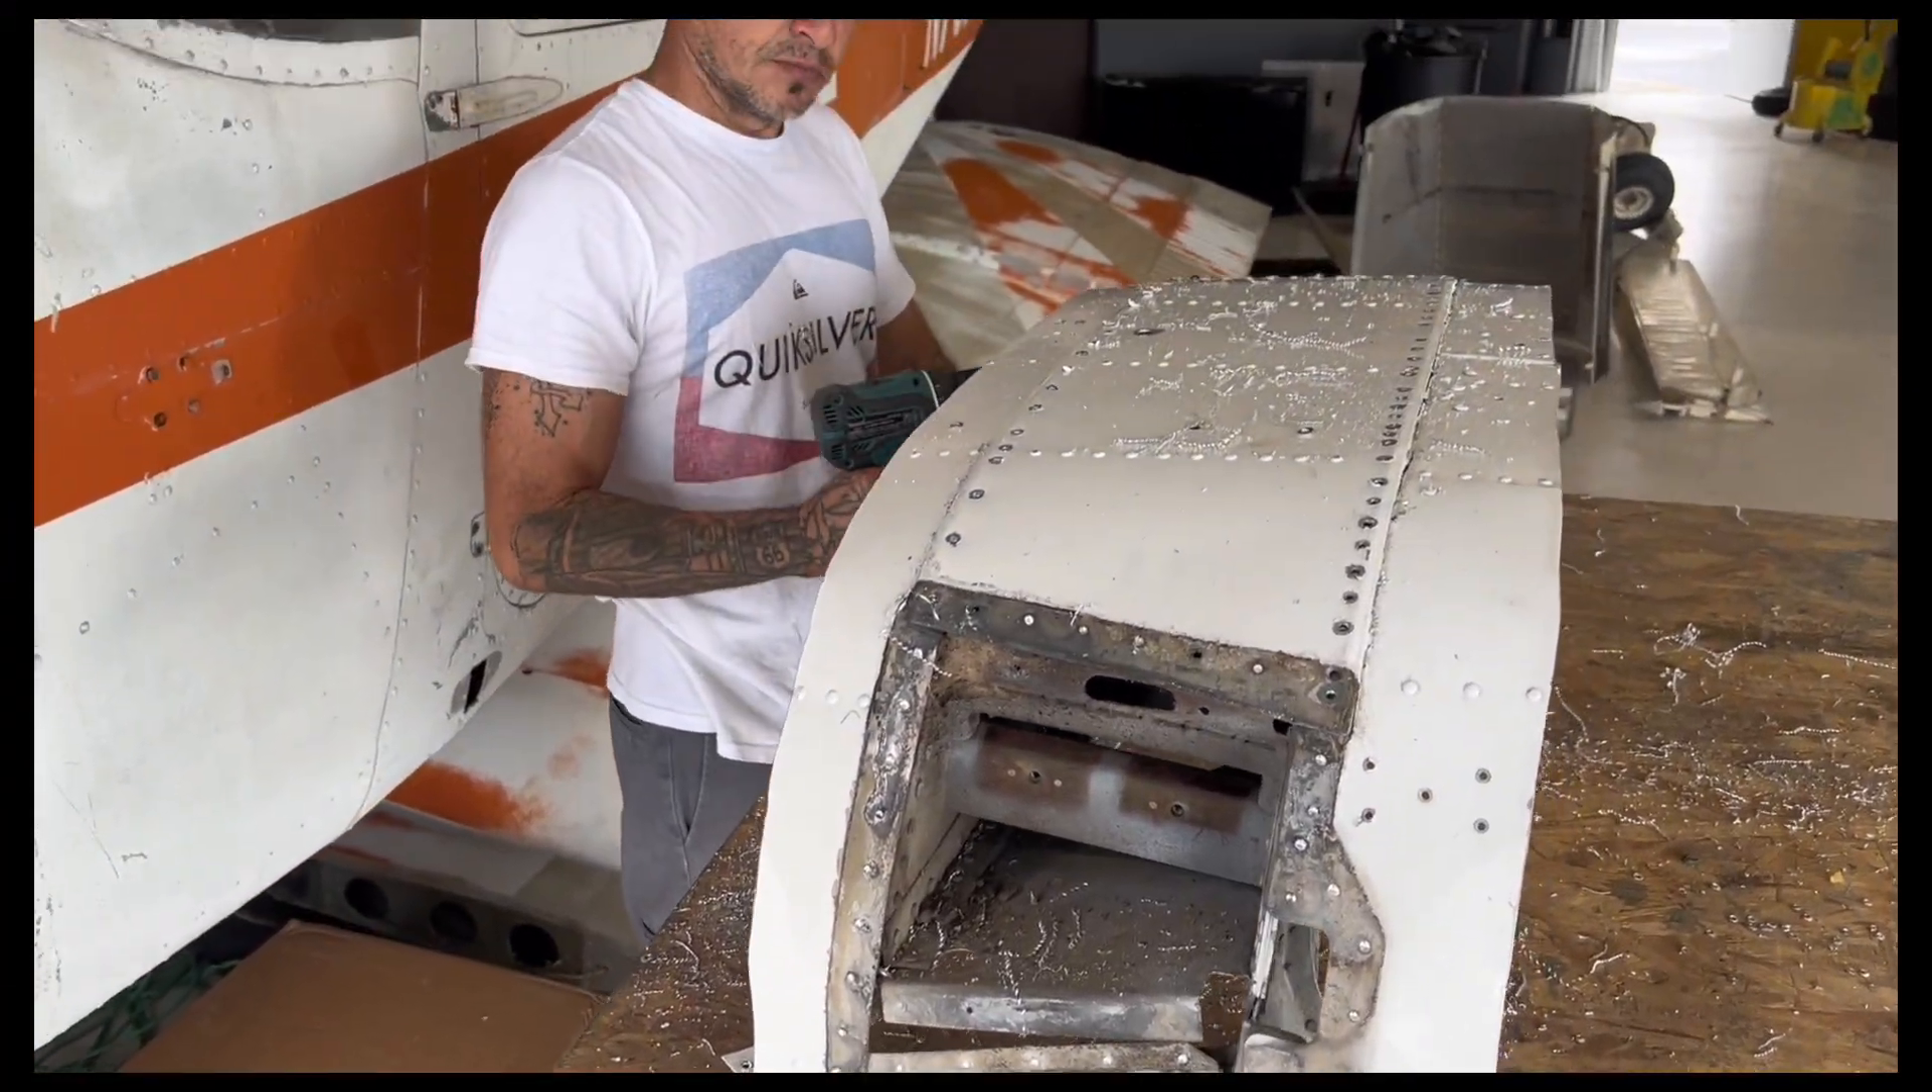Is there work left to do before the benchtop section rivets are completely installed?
Yes.